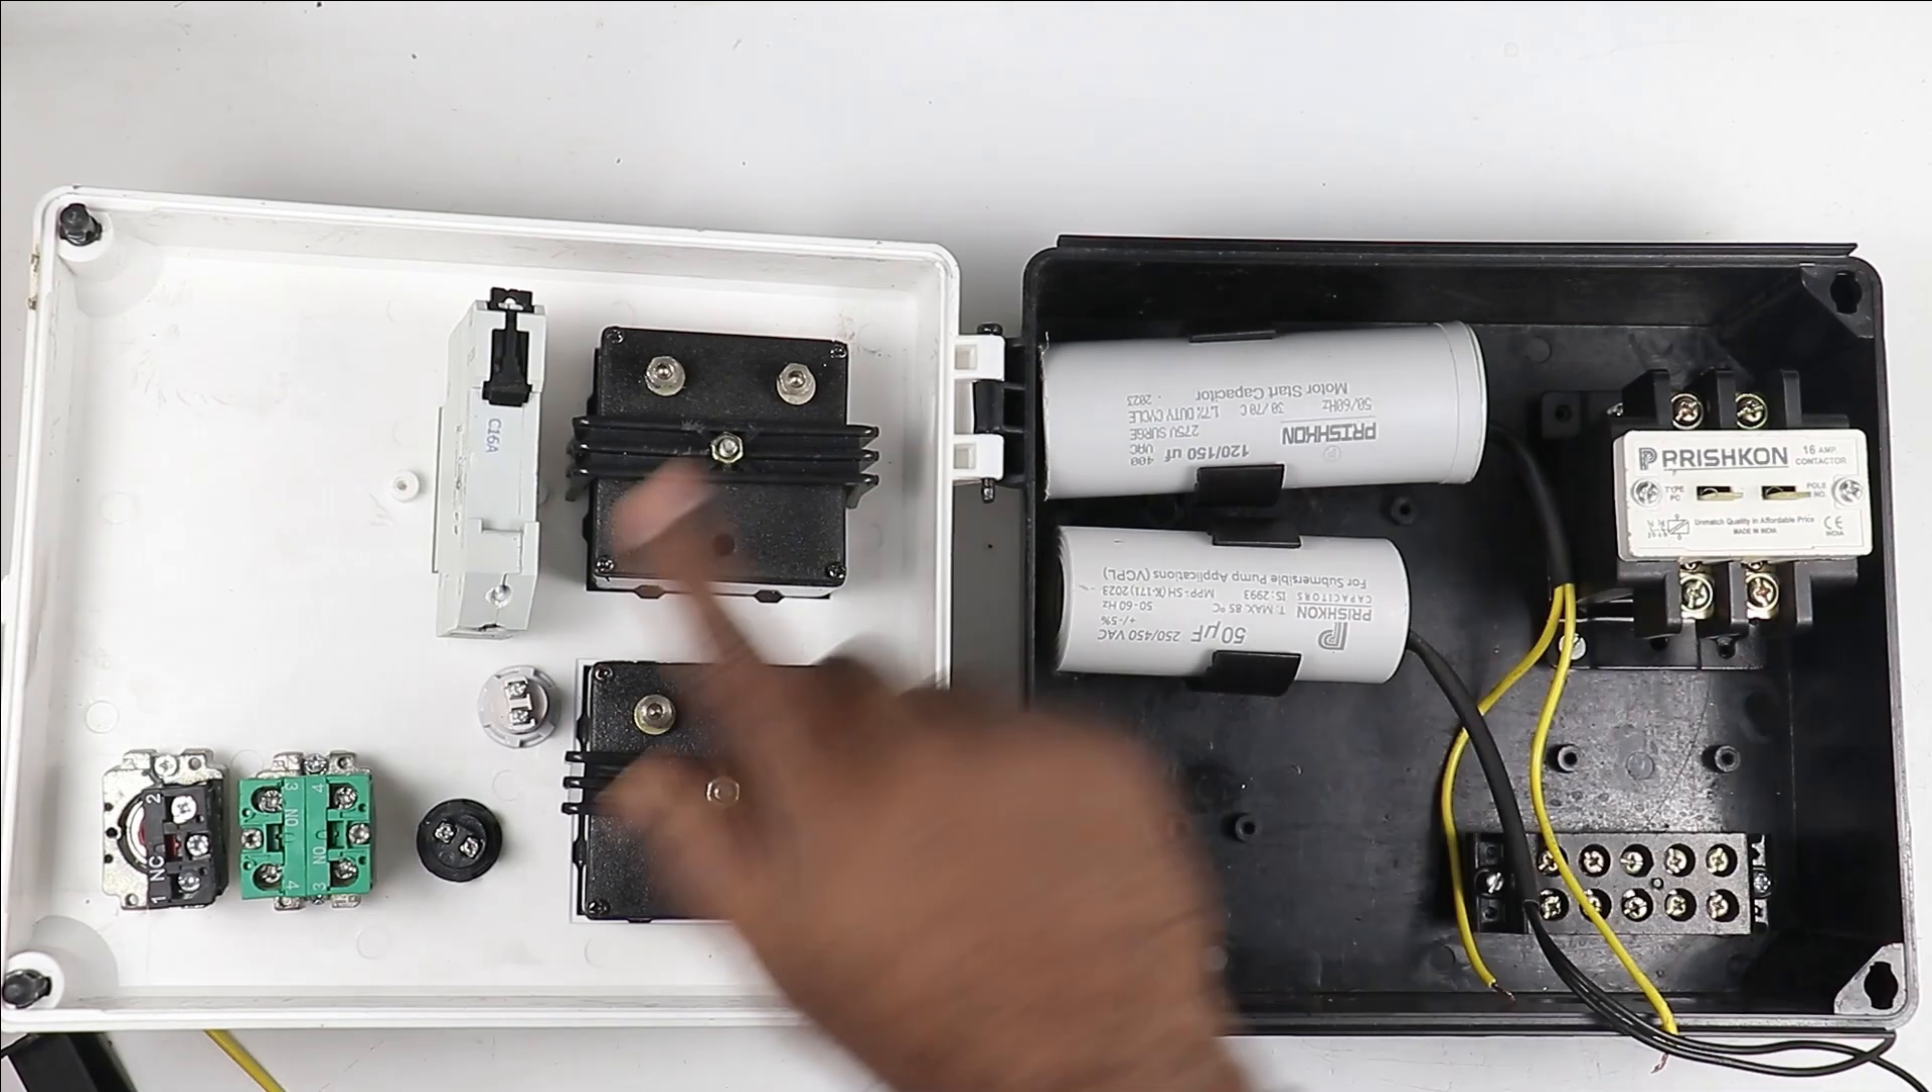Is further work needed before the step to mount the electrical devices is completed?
No.